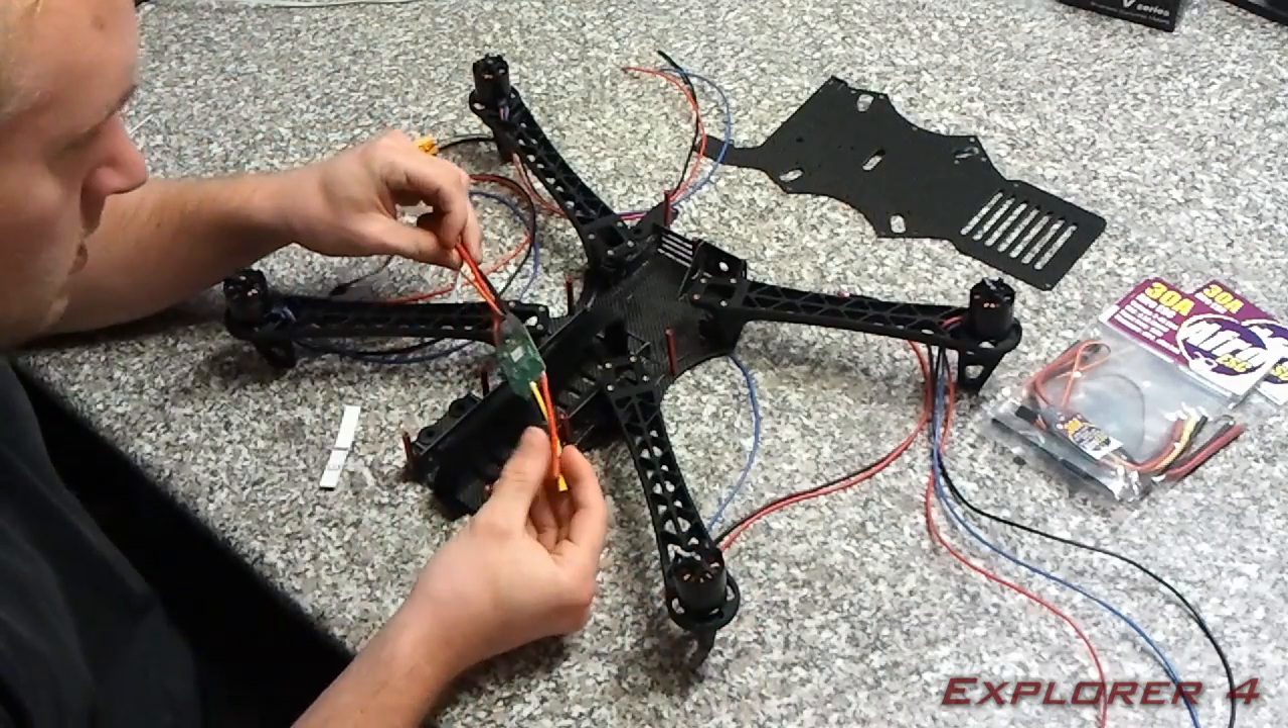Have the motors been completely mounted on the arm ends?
Yes.